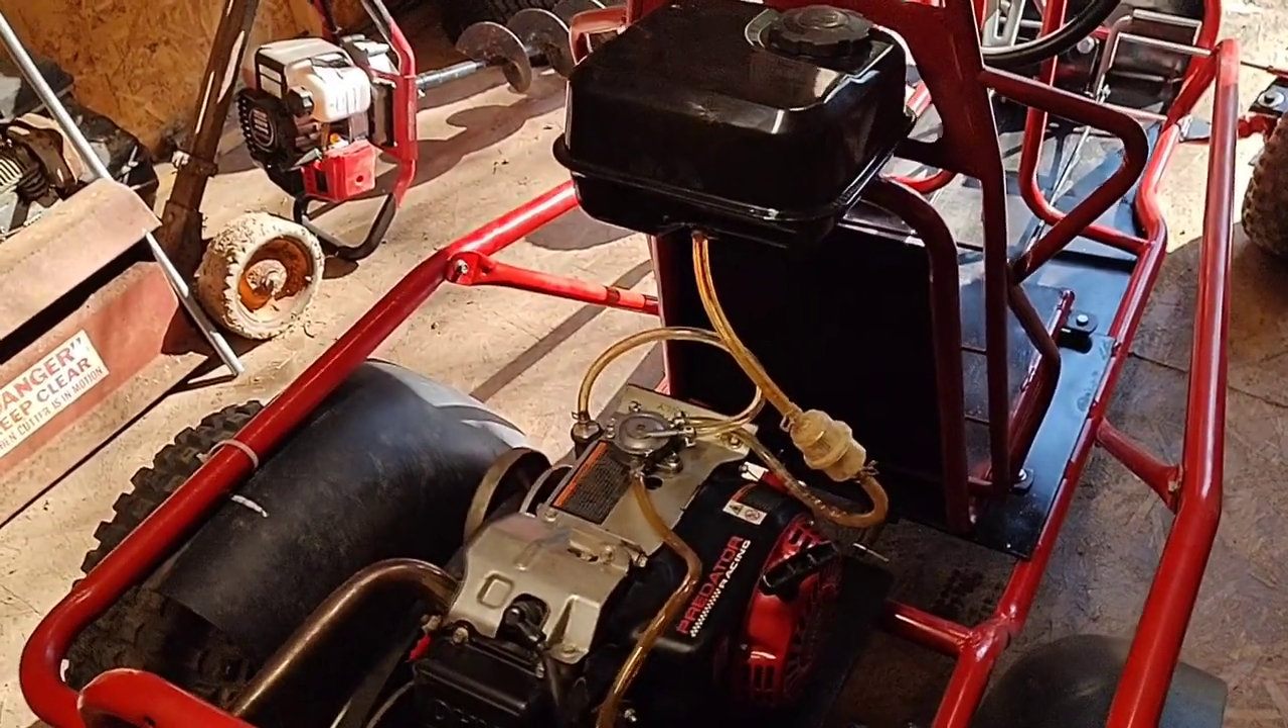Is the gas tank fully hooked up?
Yes.